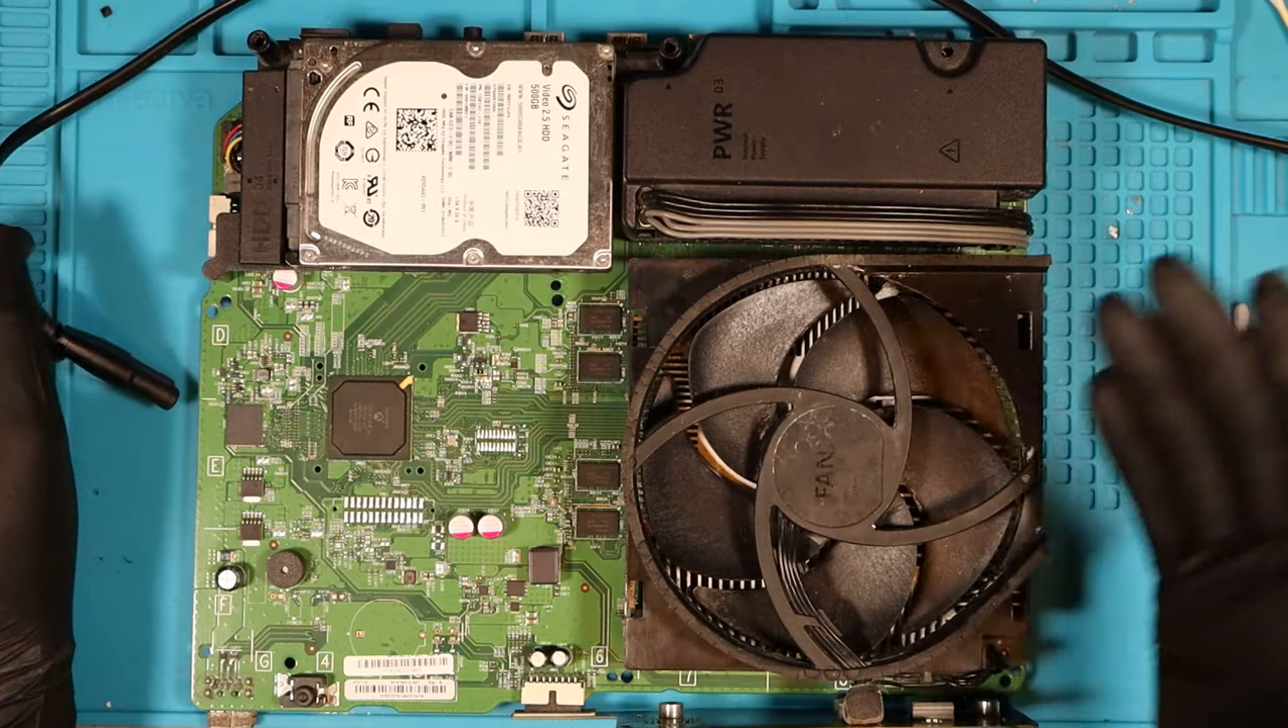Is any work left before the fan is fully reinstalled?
No.